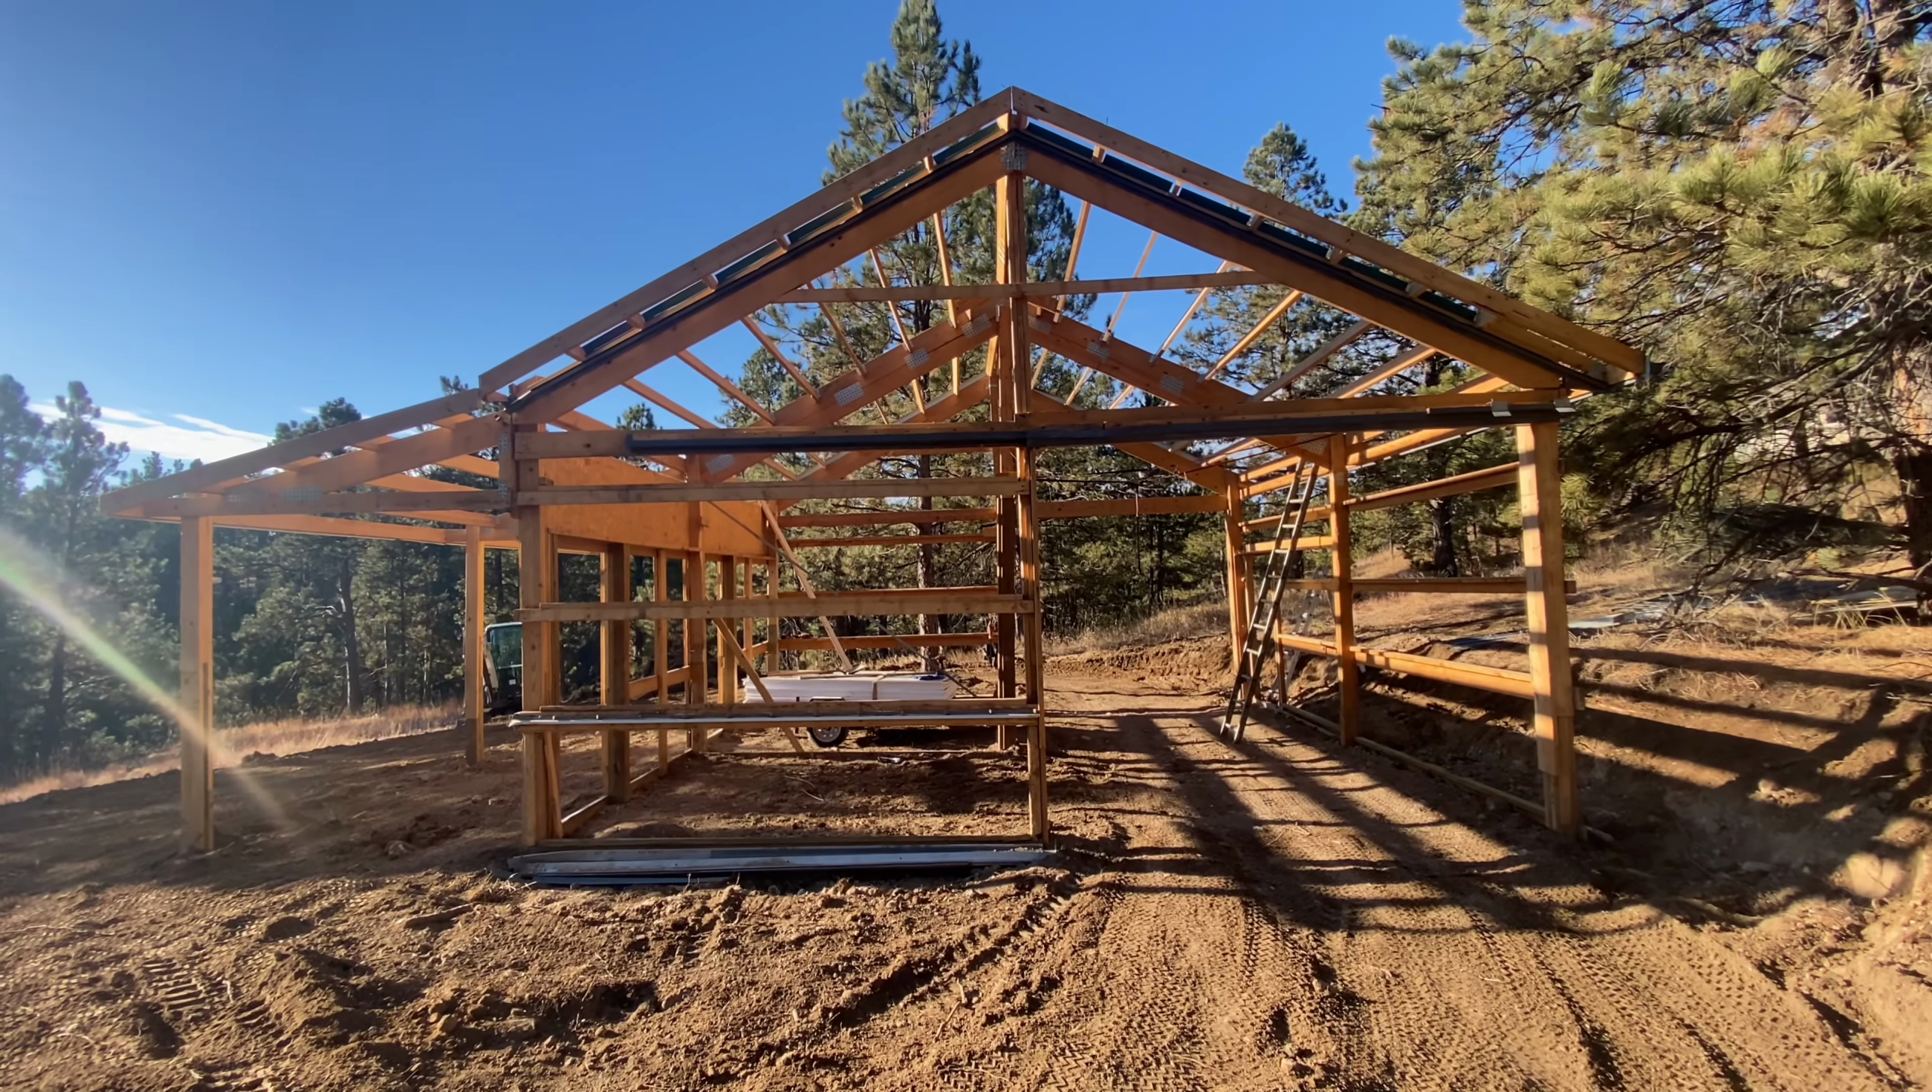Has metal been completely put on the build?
No.